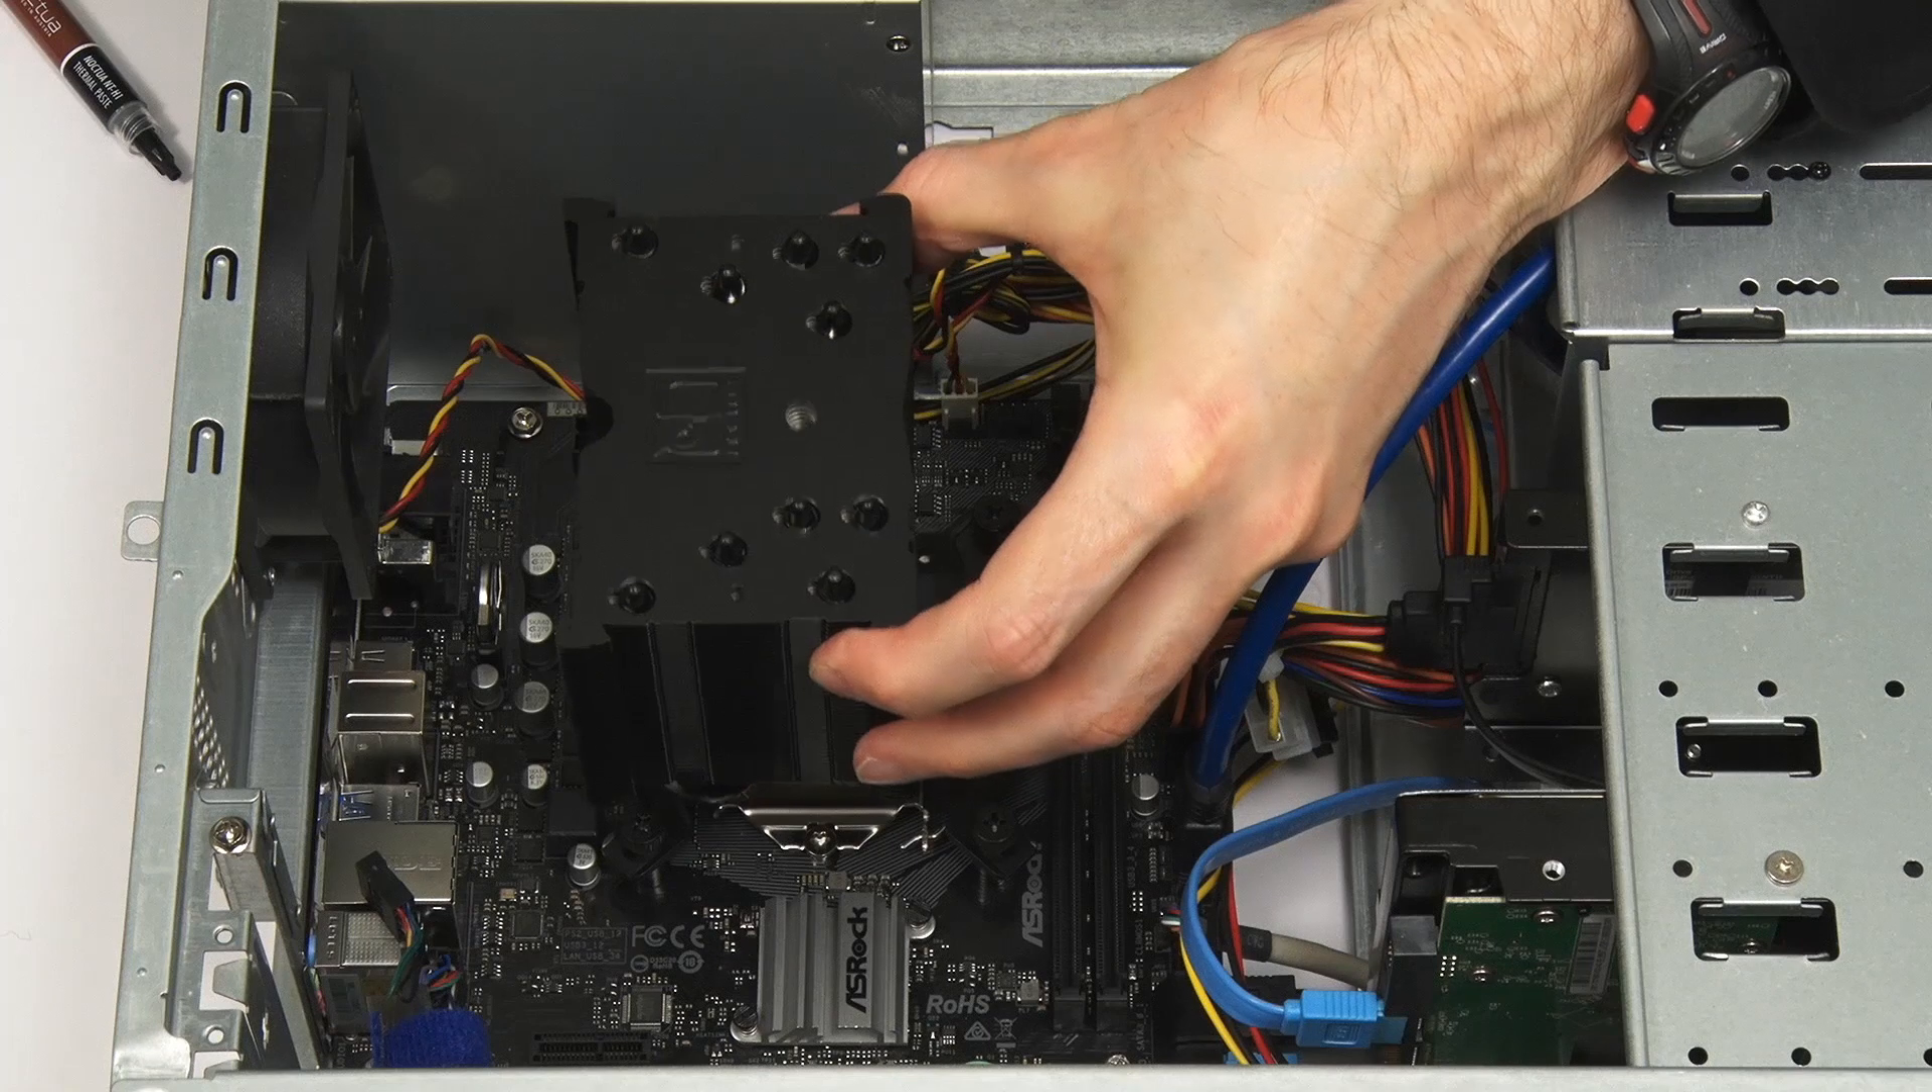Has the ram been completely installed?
No.